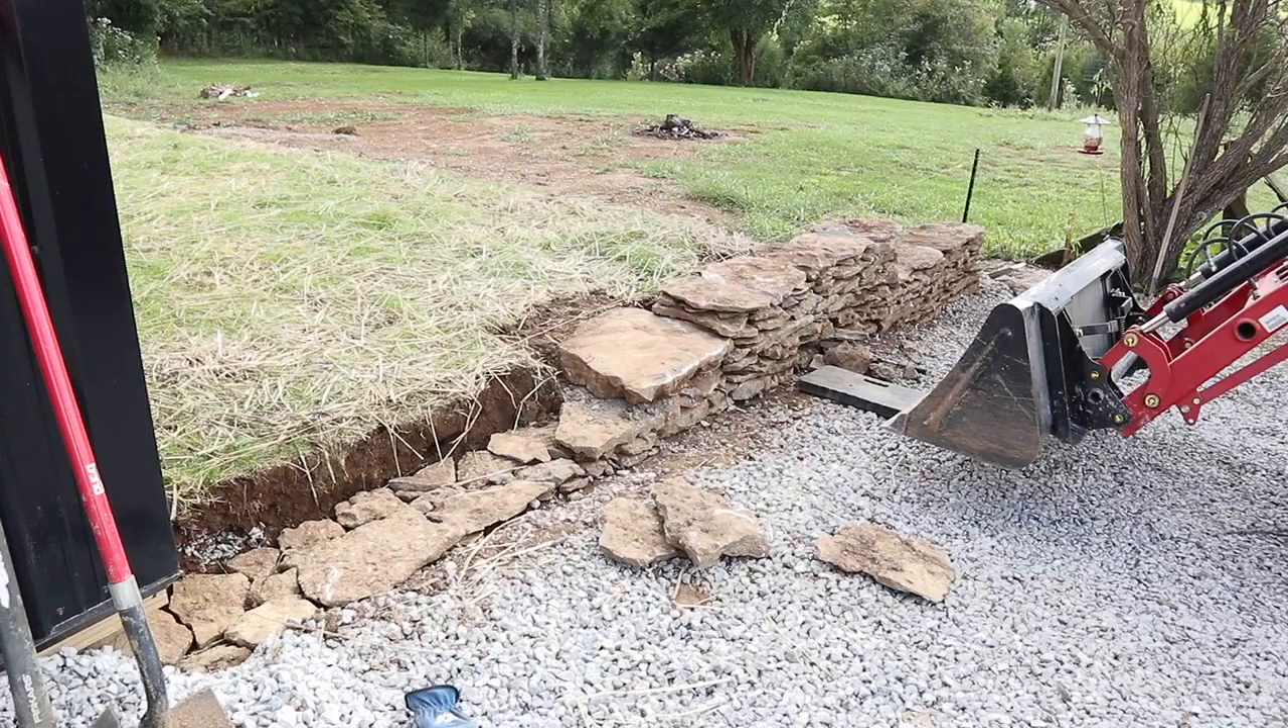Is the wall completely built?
No.